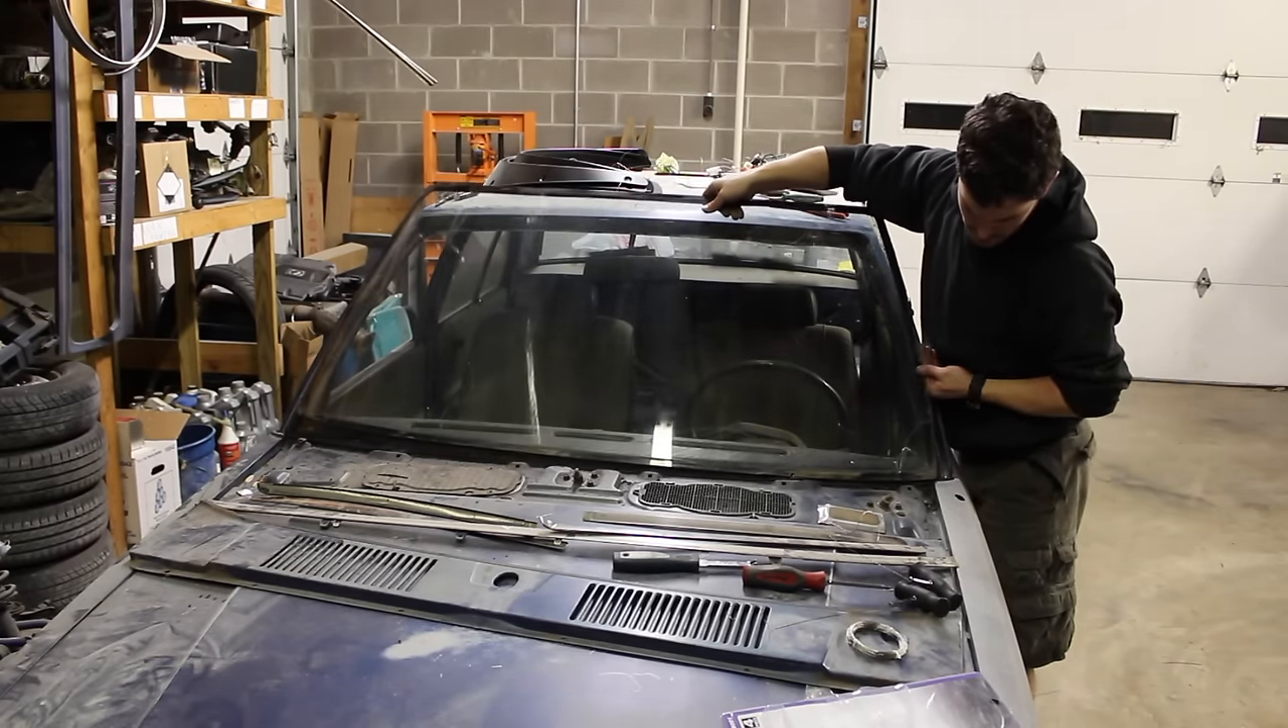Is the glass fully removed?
No.